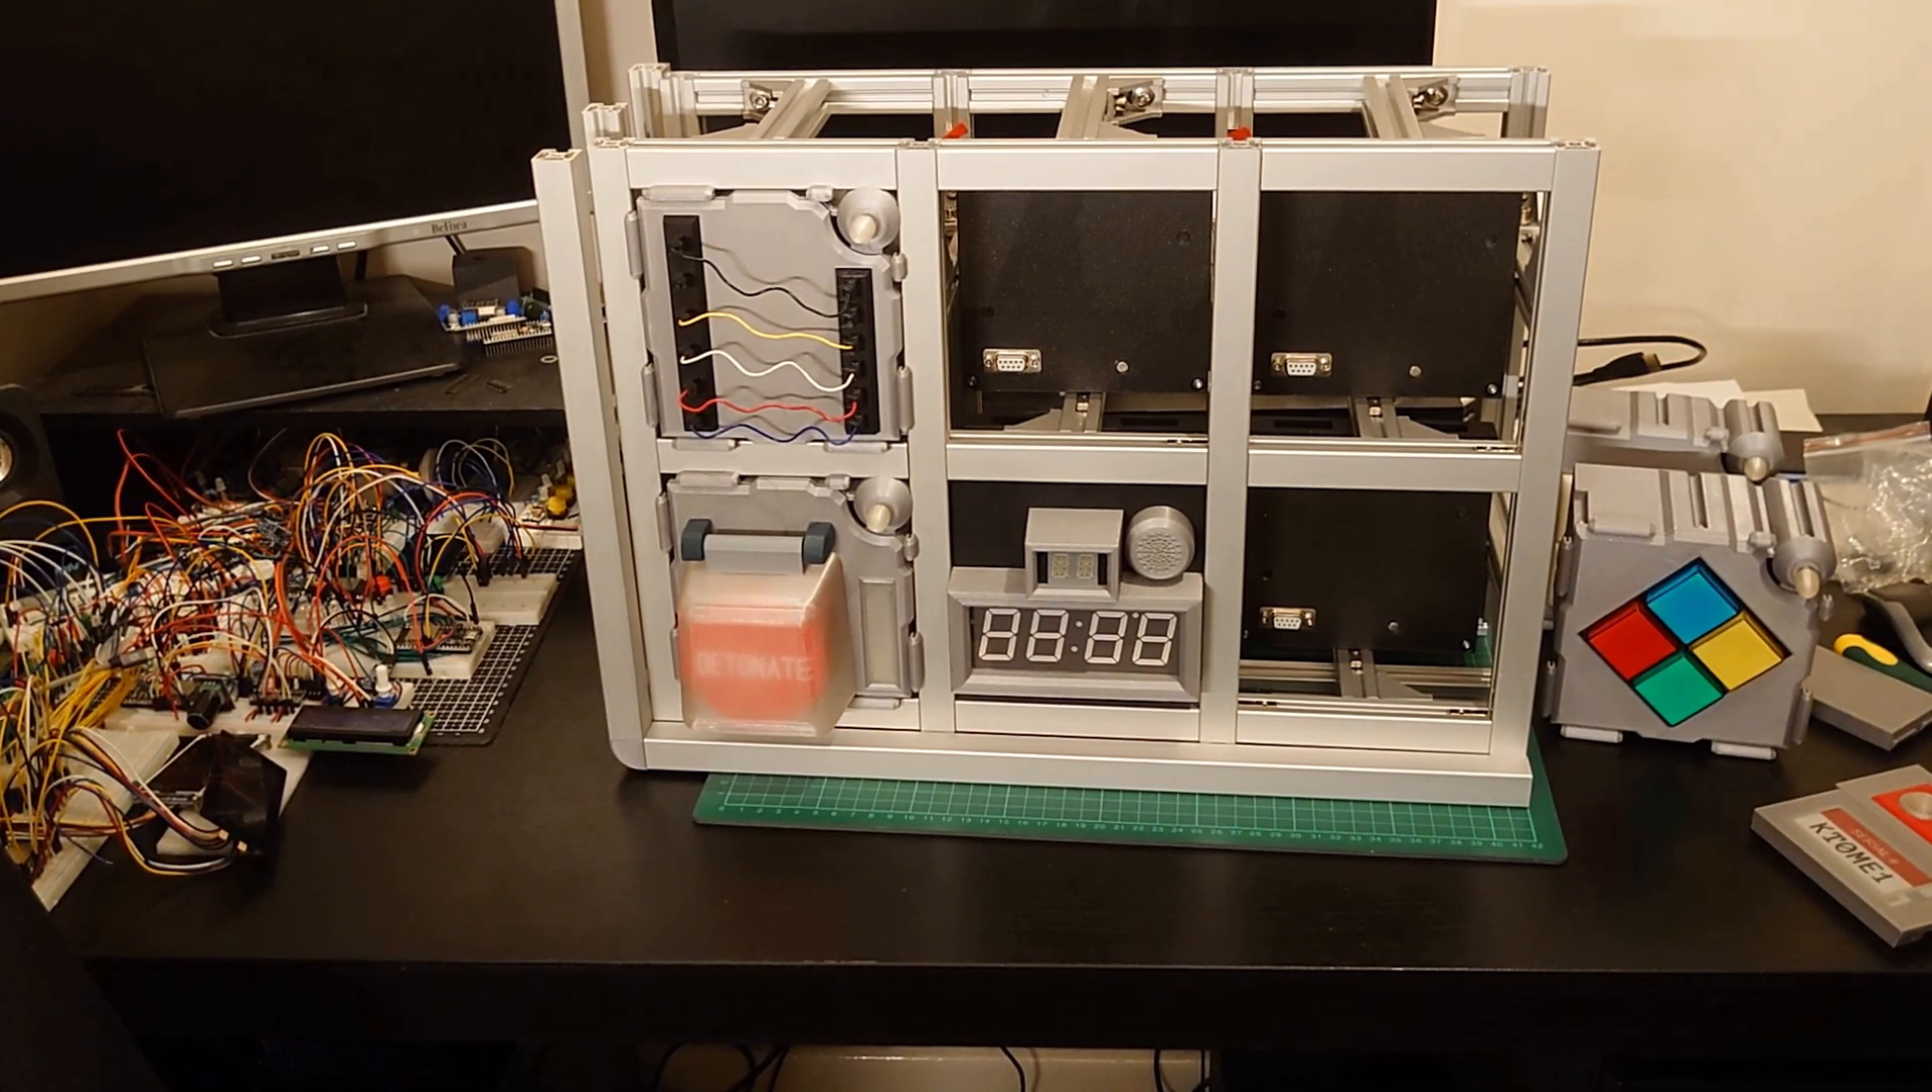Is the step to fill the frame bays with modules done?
No.